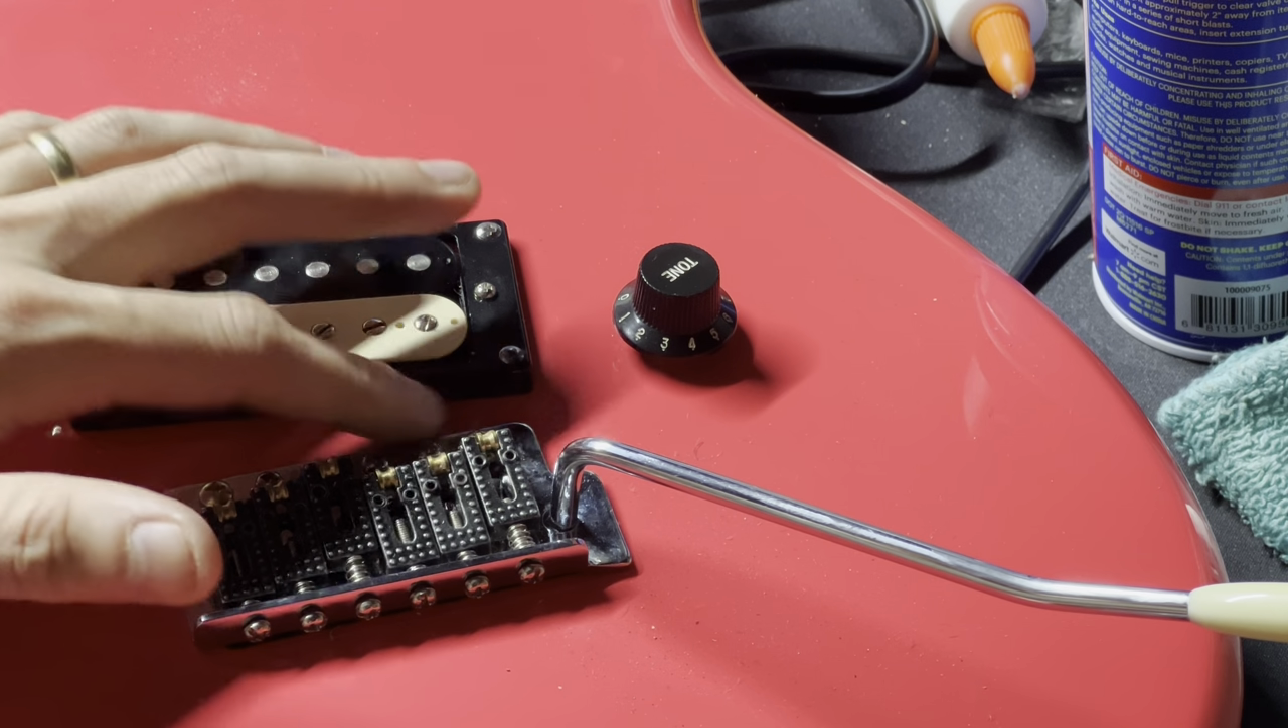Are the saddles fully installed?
Yes.